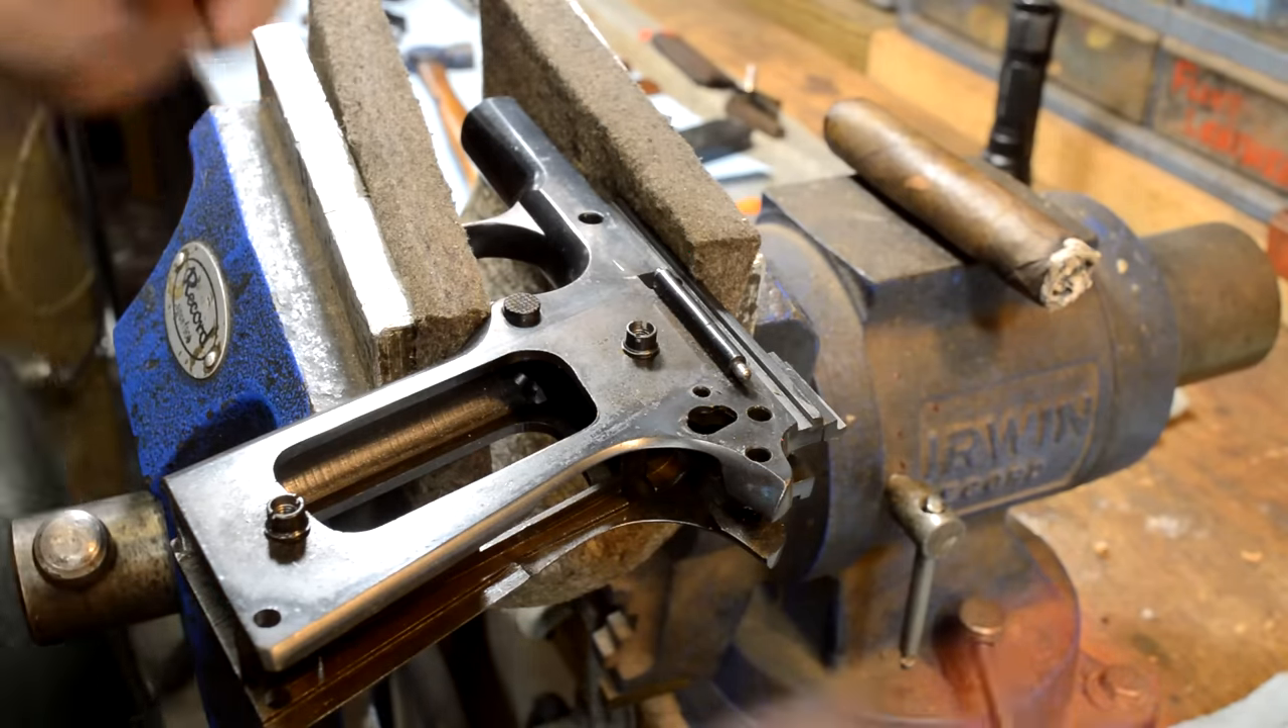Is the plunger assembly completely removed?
No.